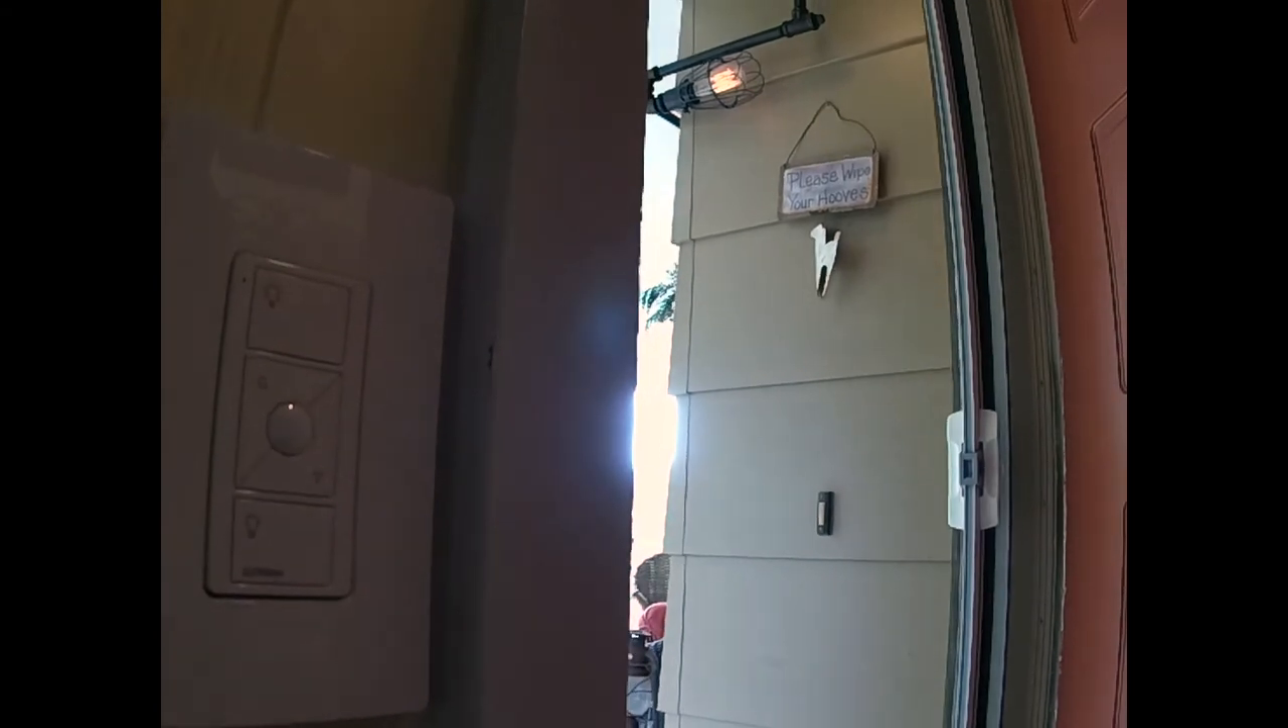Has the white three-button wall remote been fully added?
Yes.